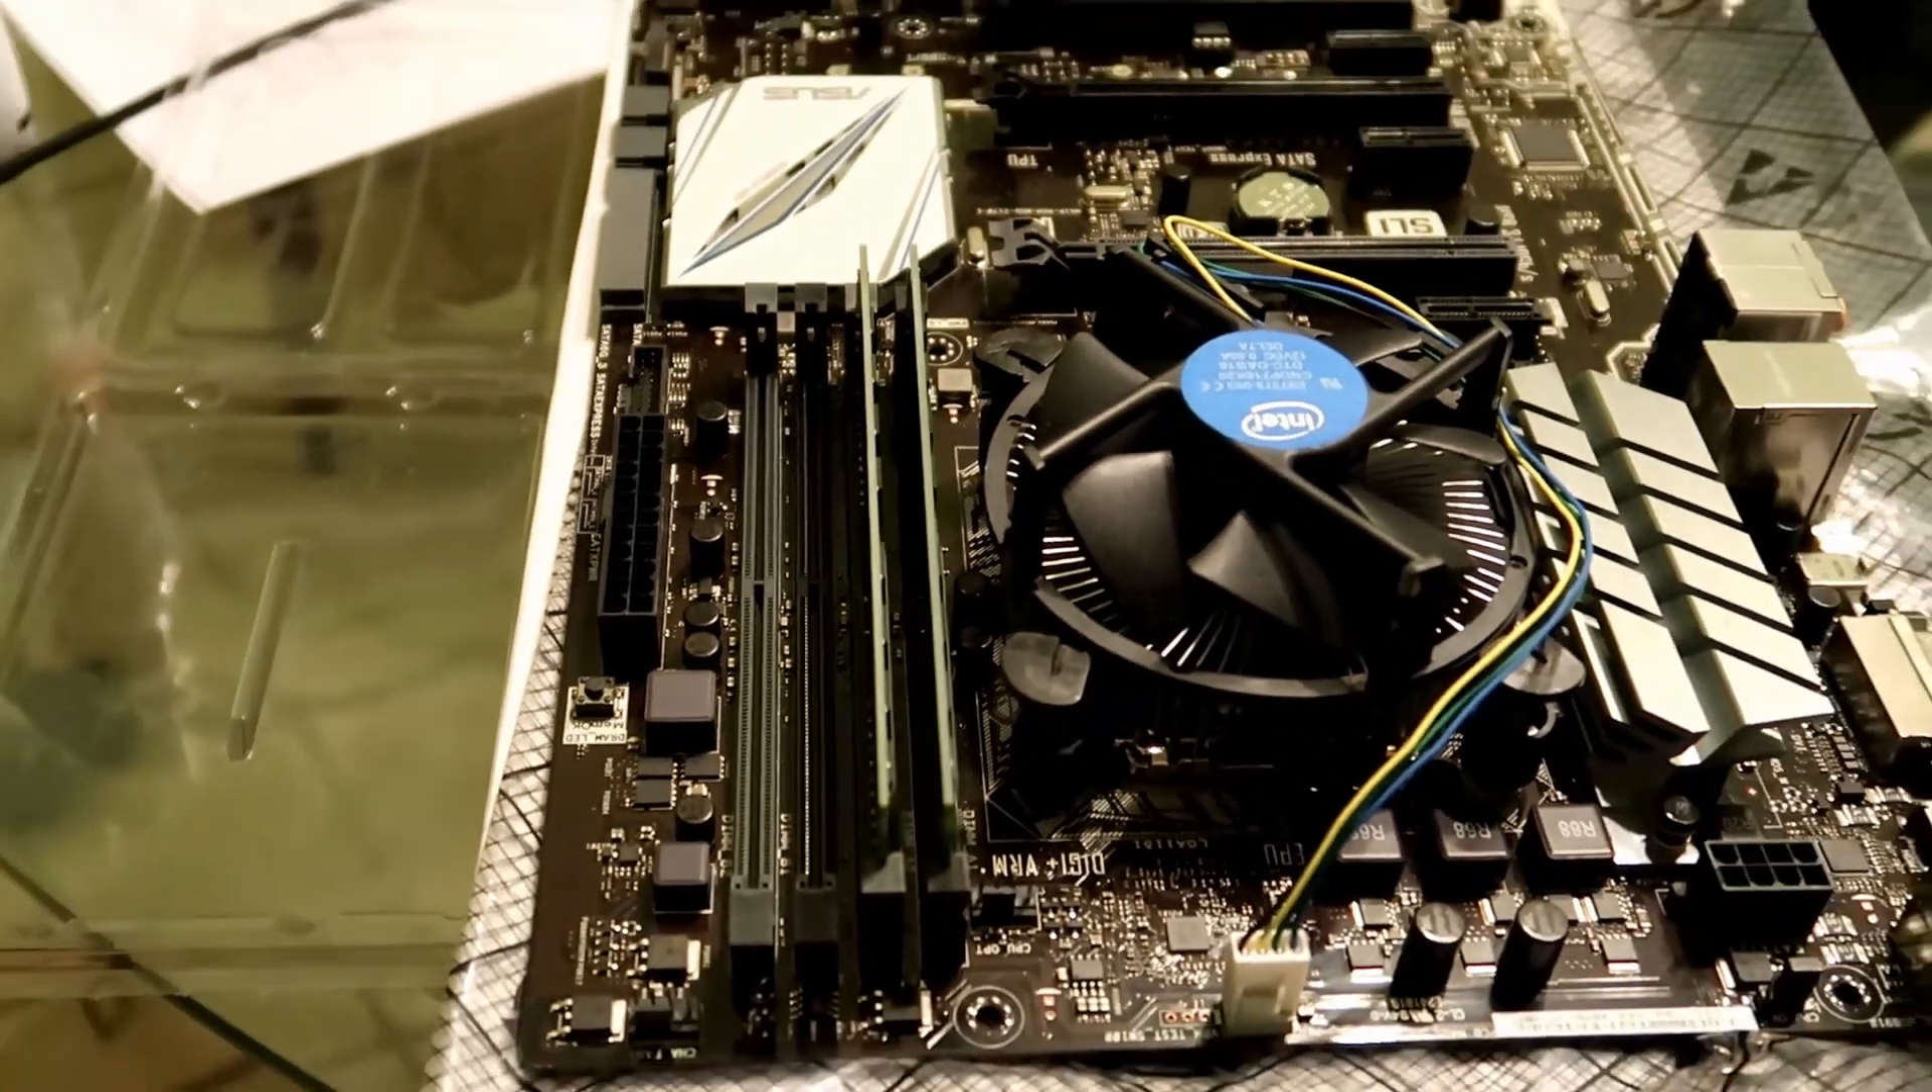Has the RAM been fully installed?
Yes.